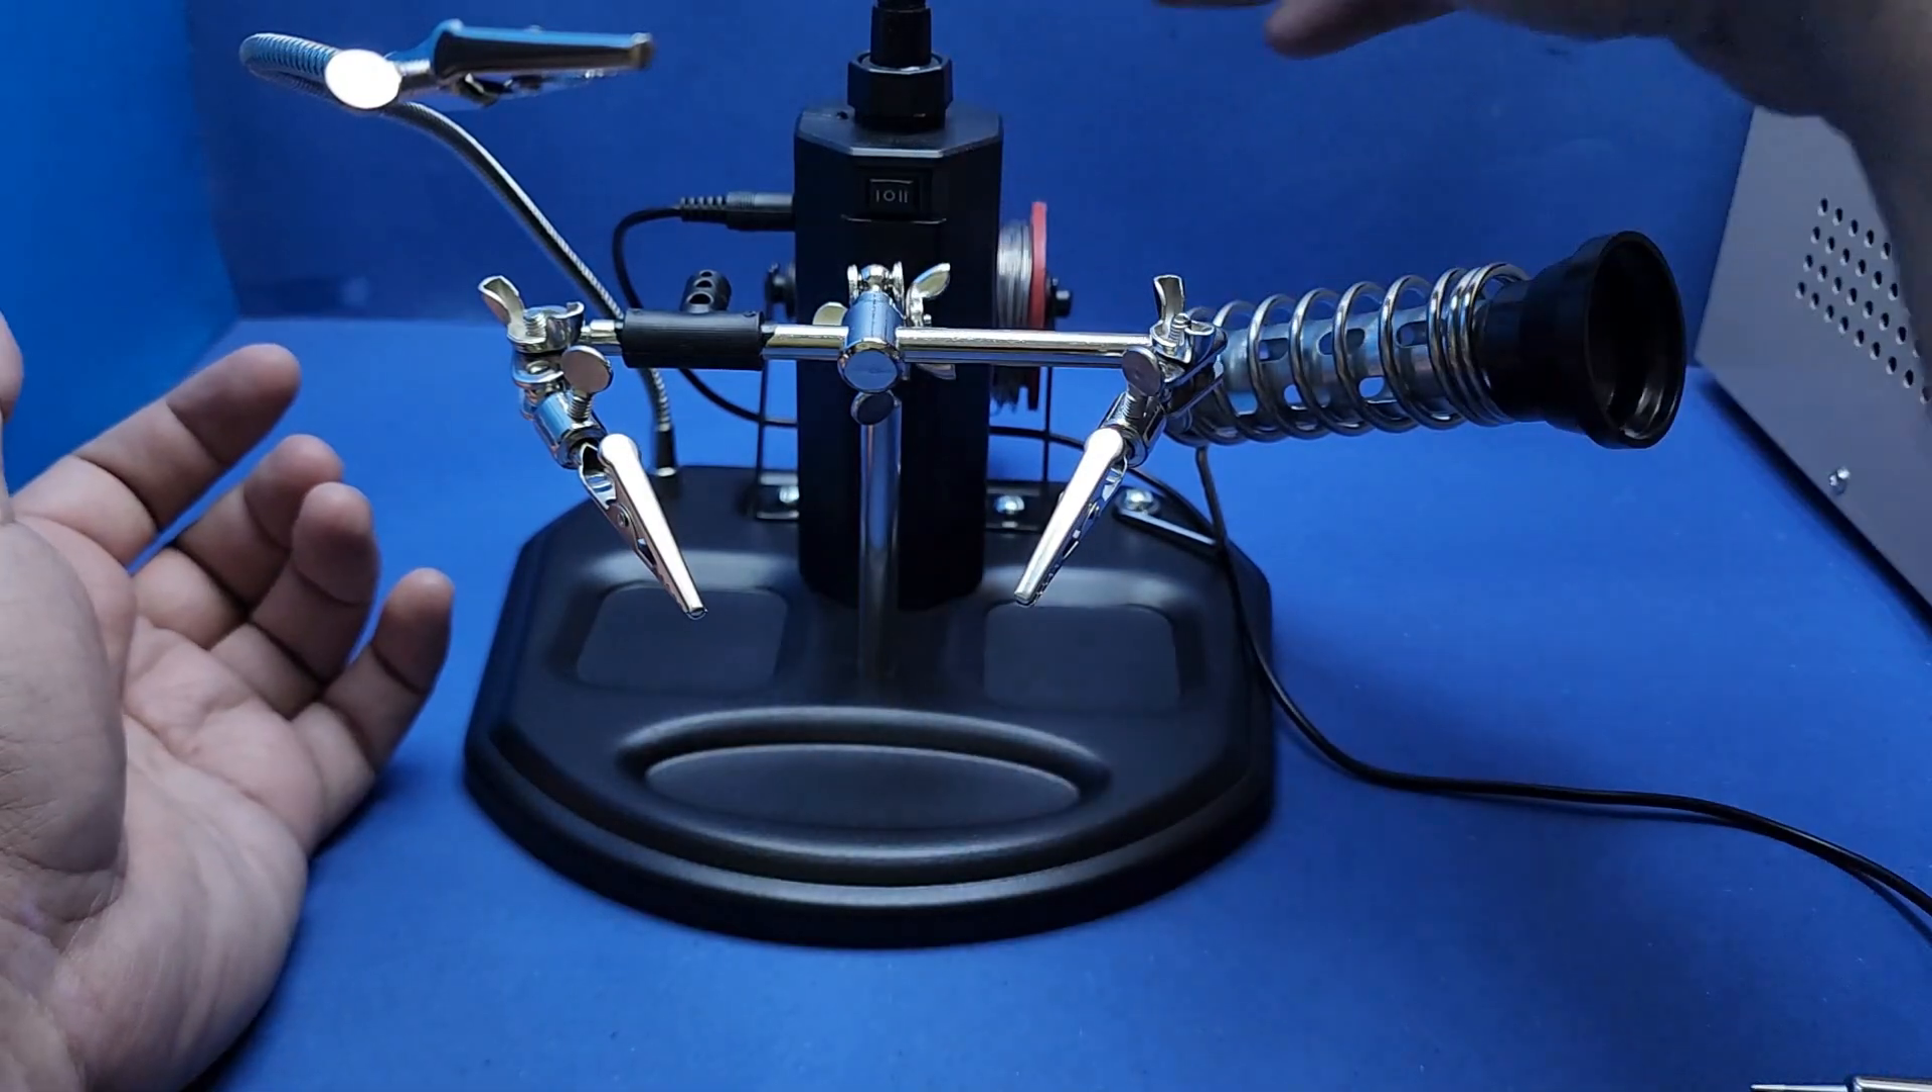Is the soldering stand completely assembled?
Yes.